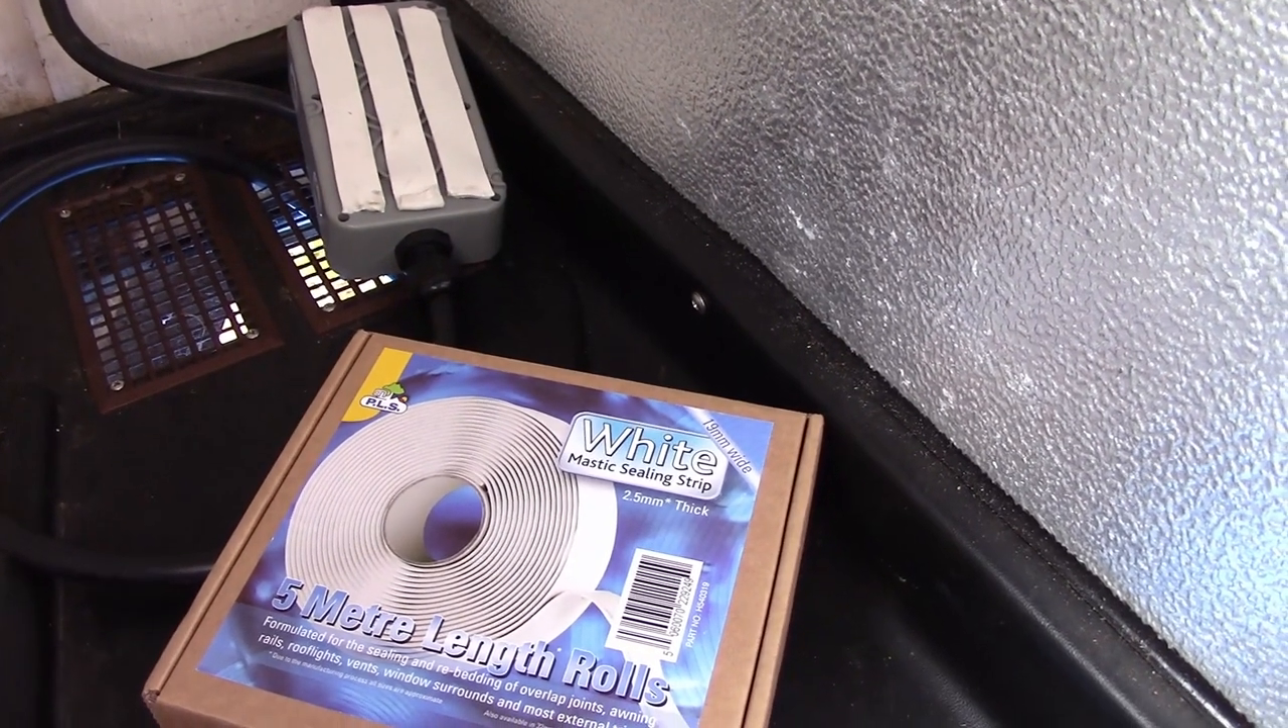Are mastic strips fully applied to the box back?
Yes.